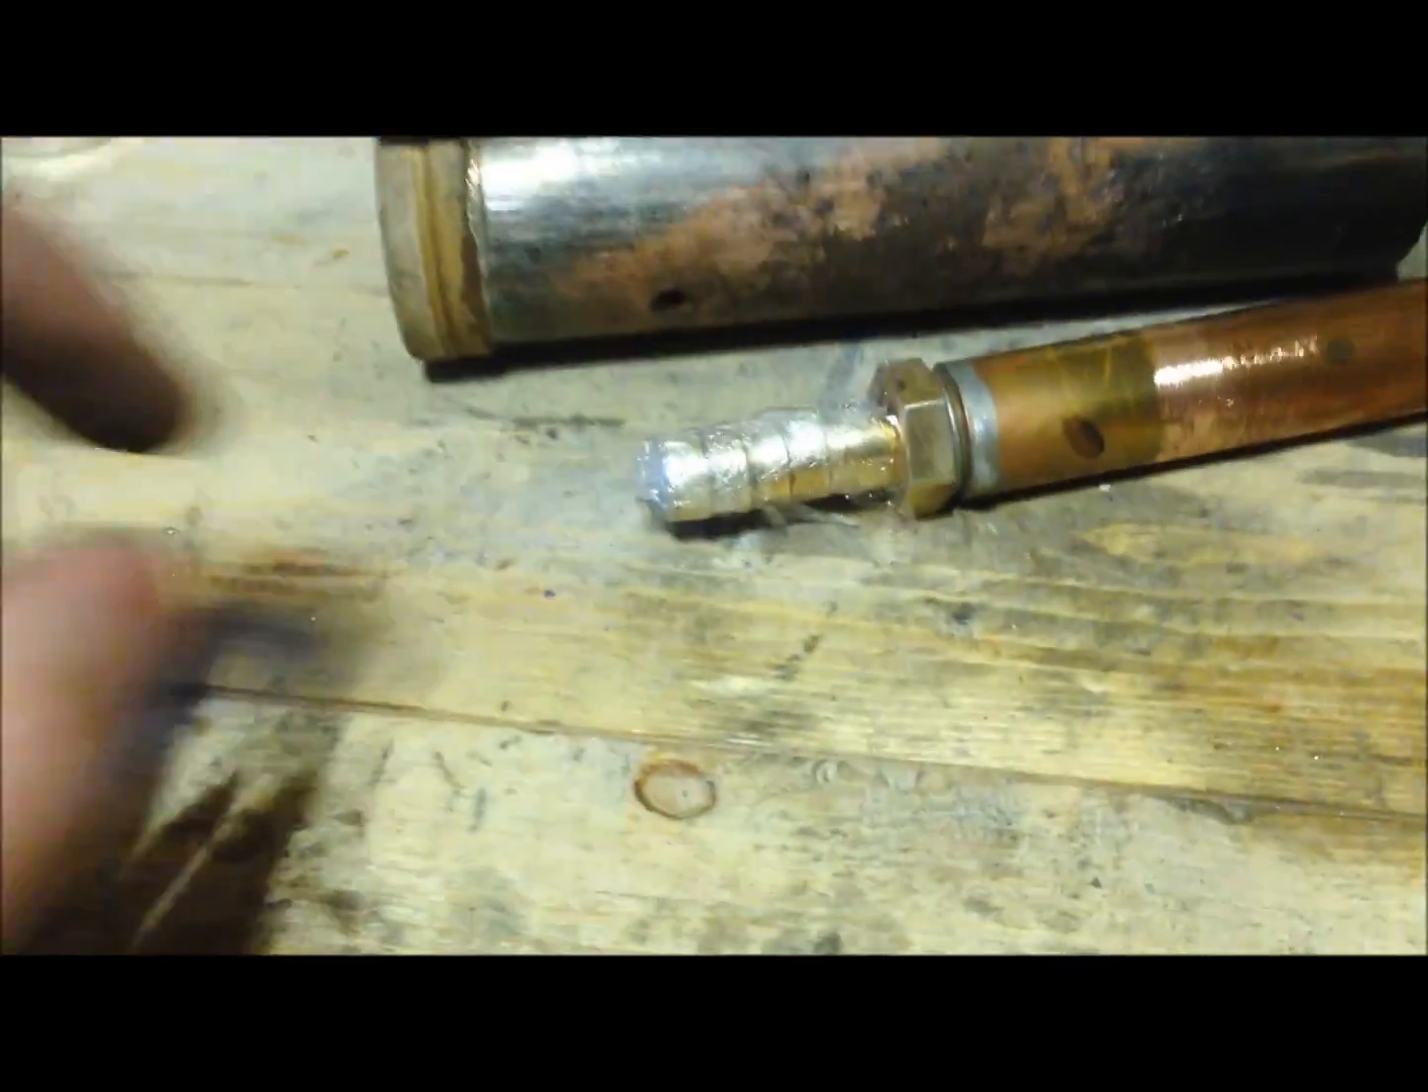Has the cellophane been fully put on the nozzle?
Yes.